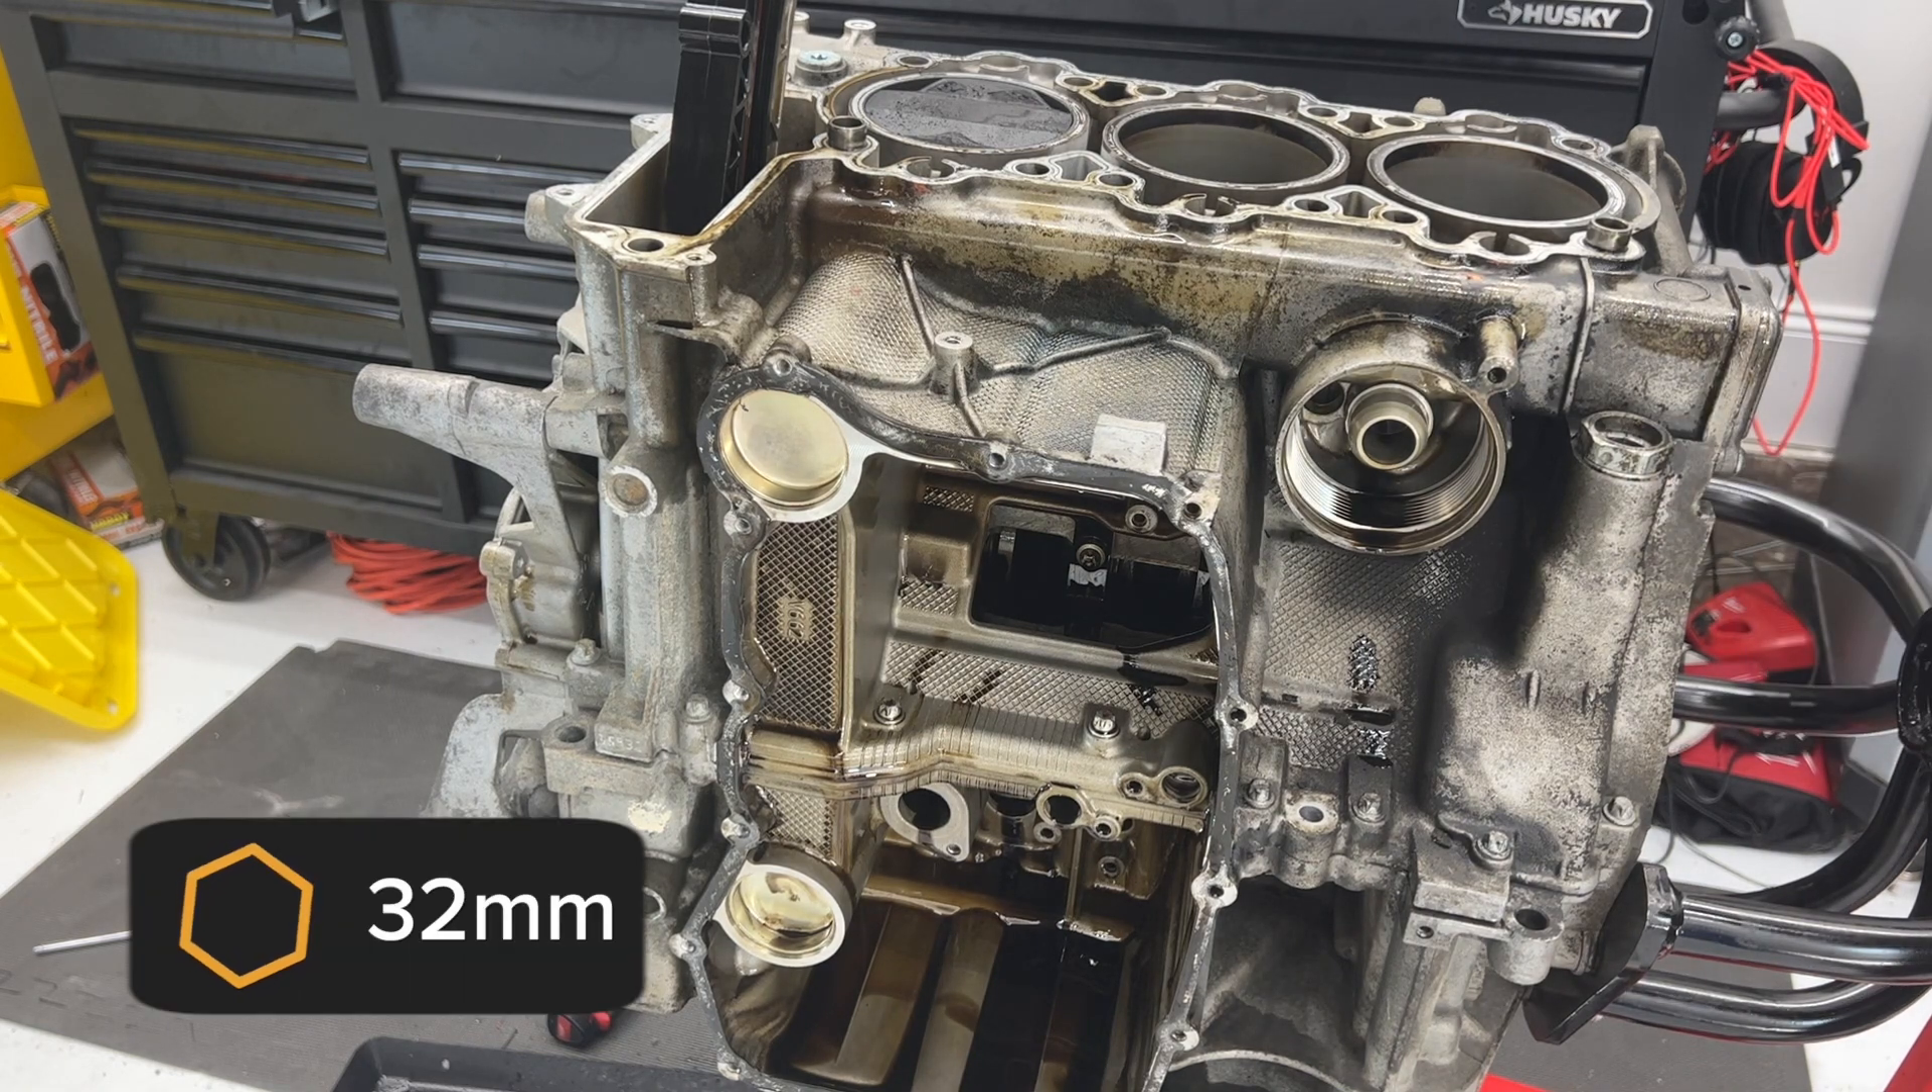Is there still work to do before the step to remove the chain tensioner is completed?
Yes.